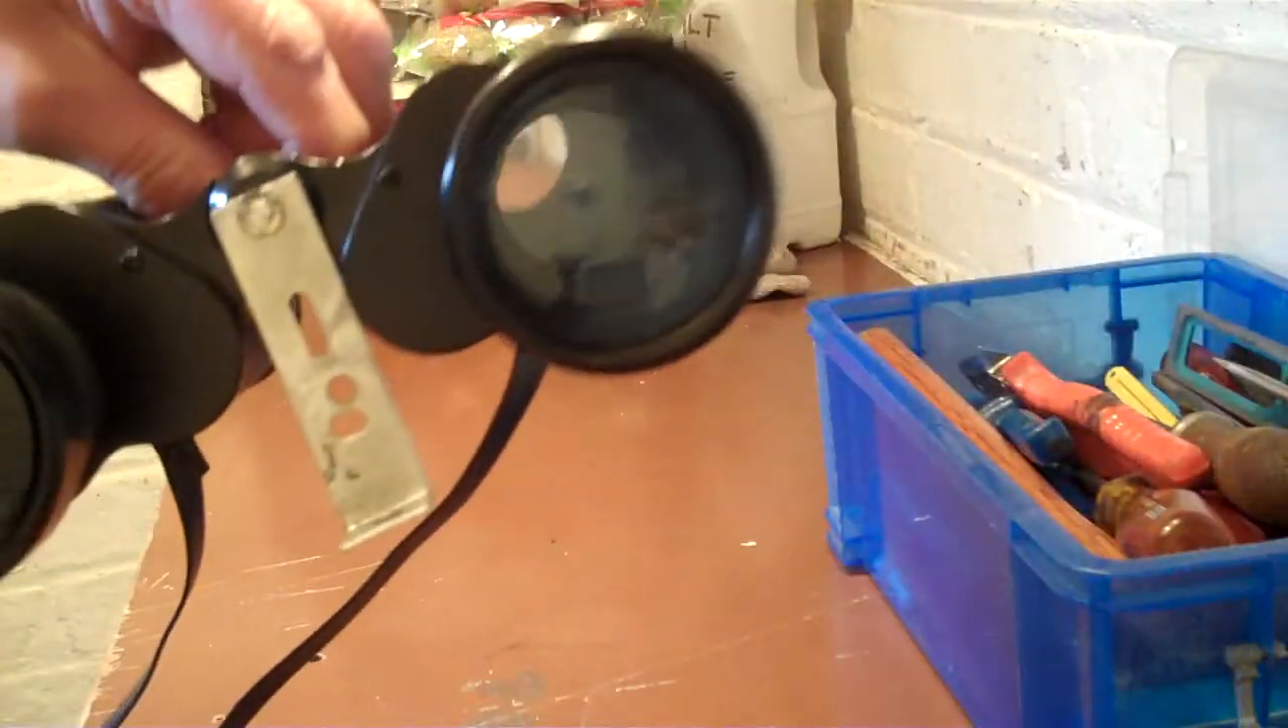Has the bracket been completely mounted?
Yes.